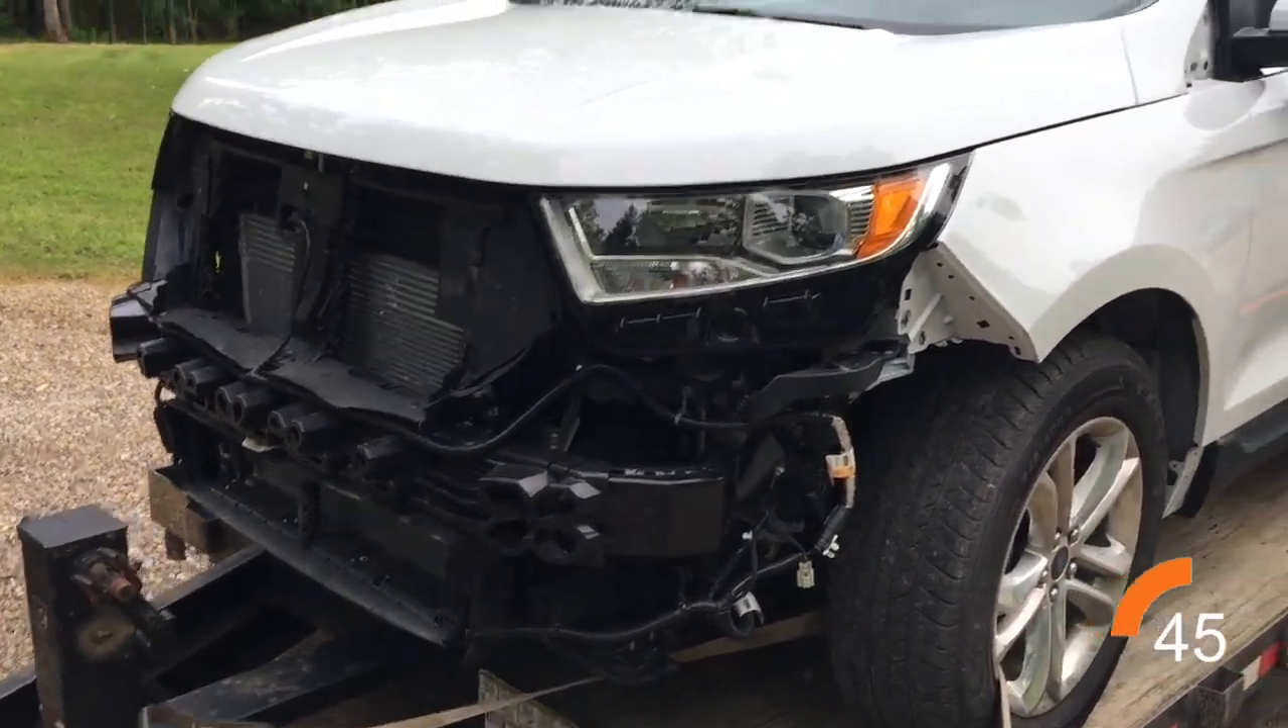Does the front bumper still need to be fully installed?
Yes.